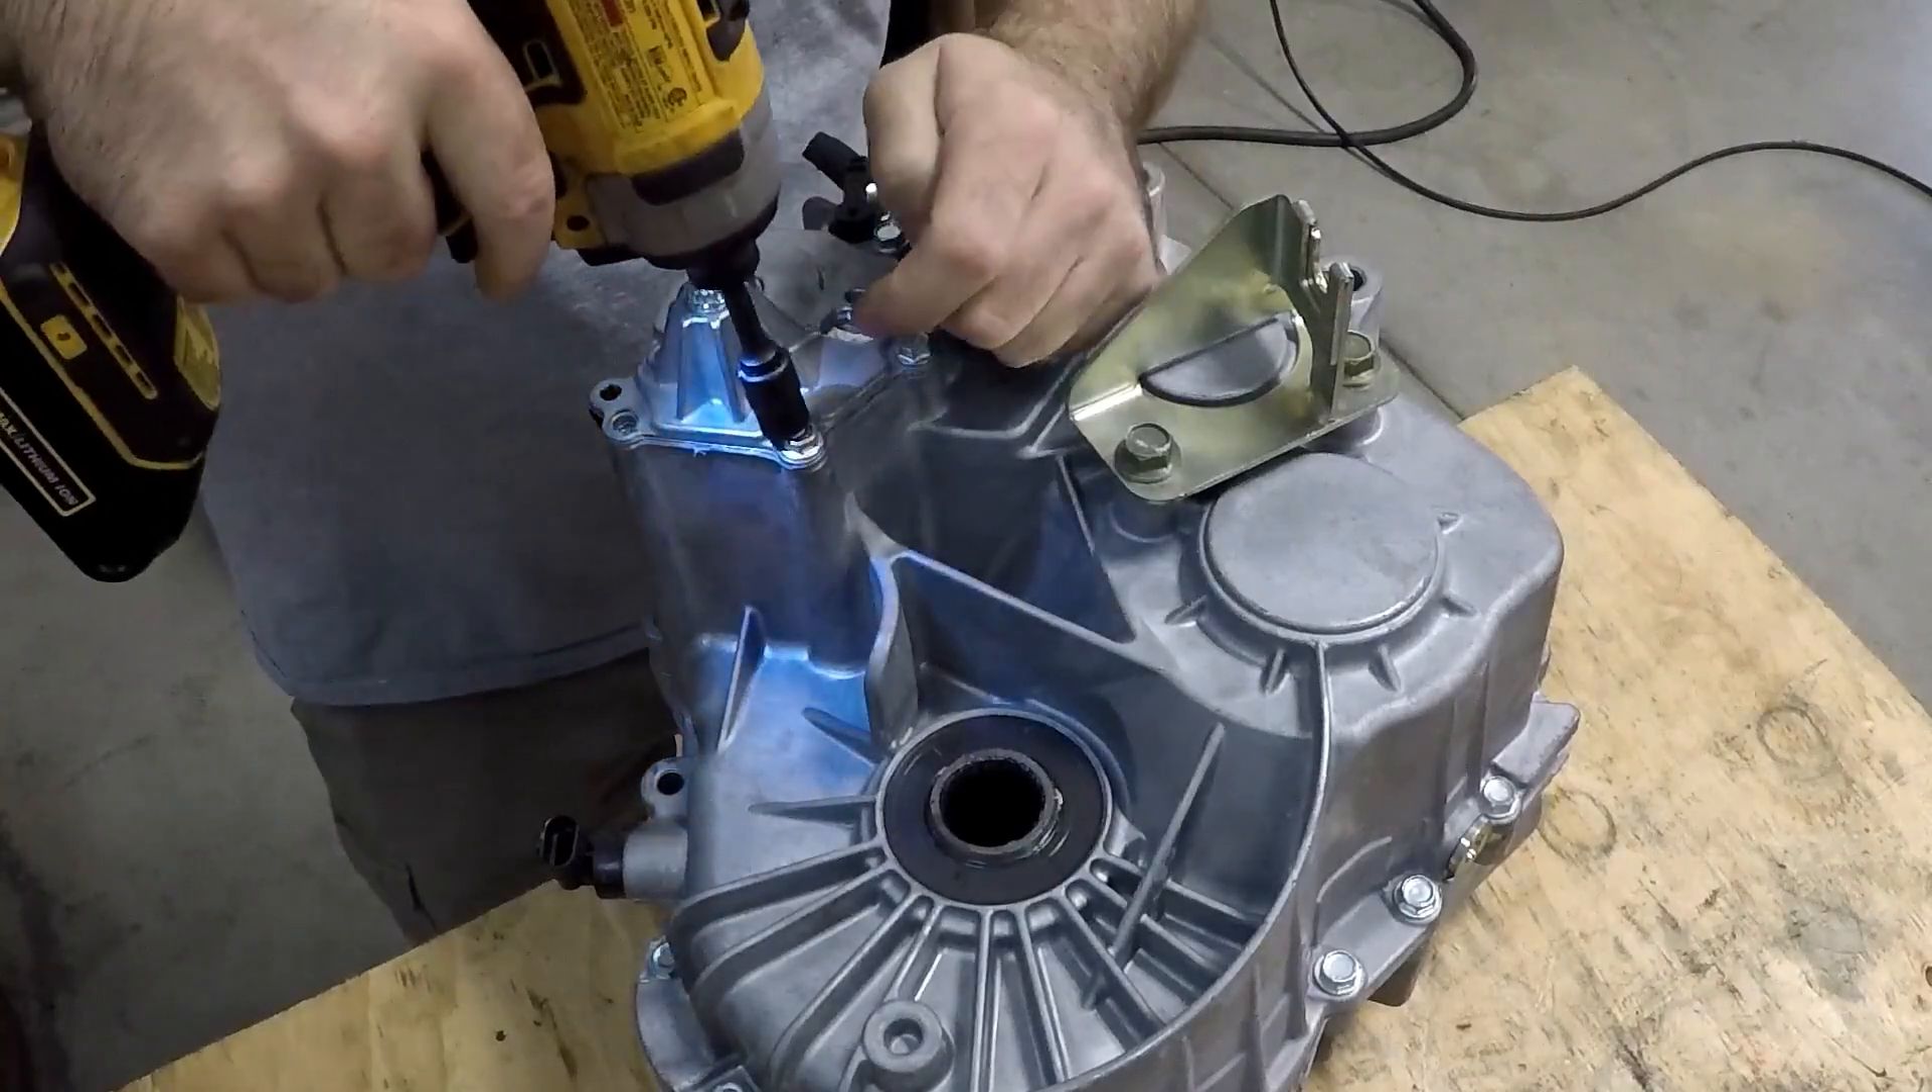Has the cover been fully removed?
No.